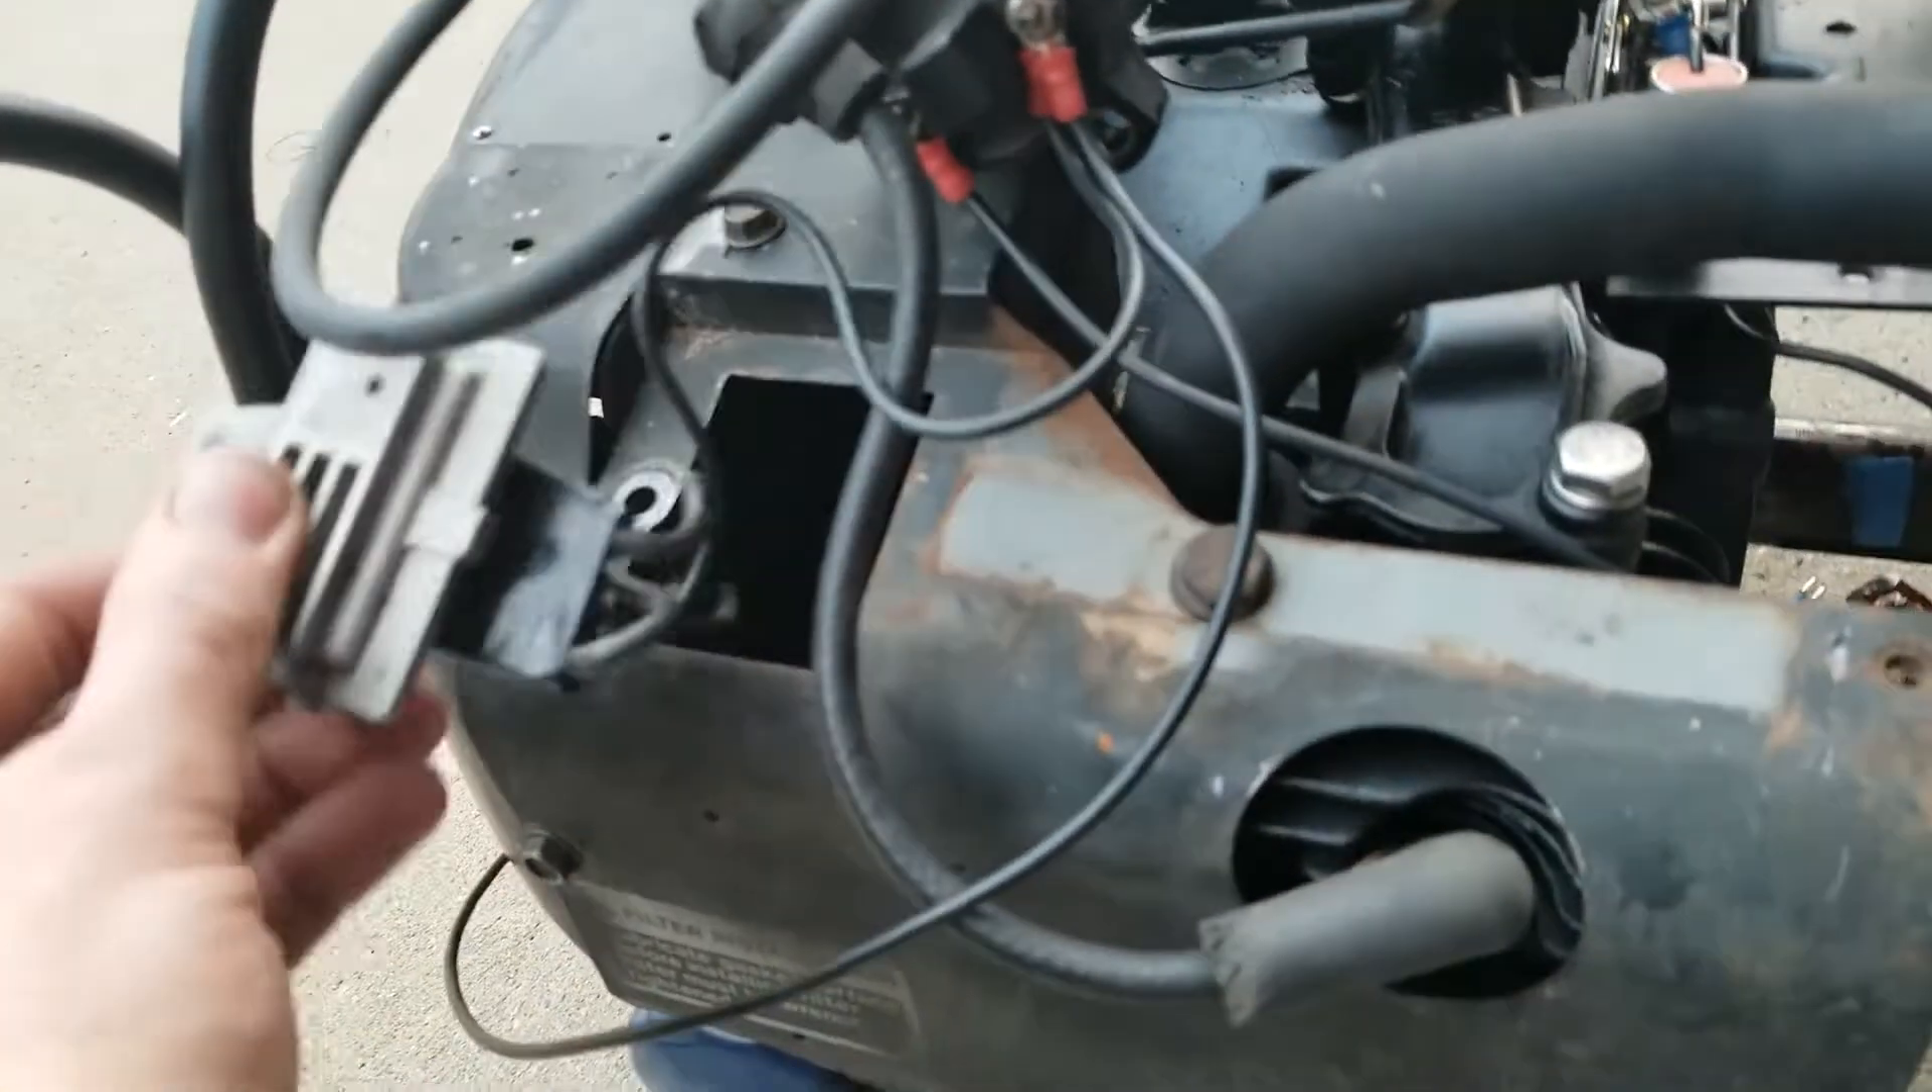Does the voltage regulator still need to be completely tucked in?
Yes.